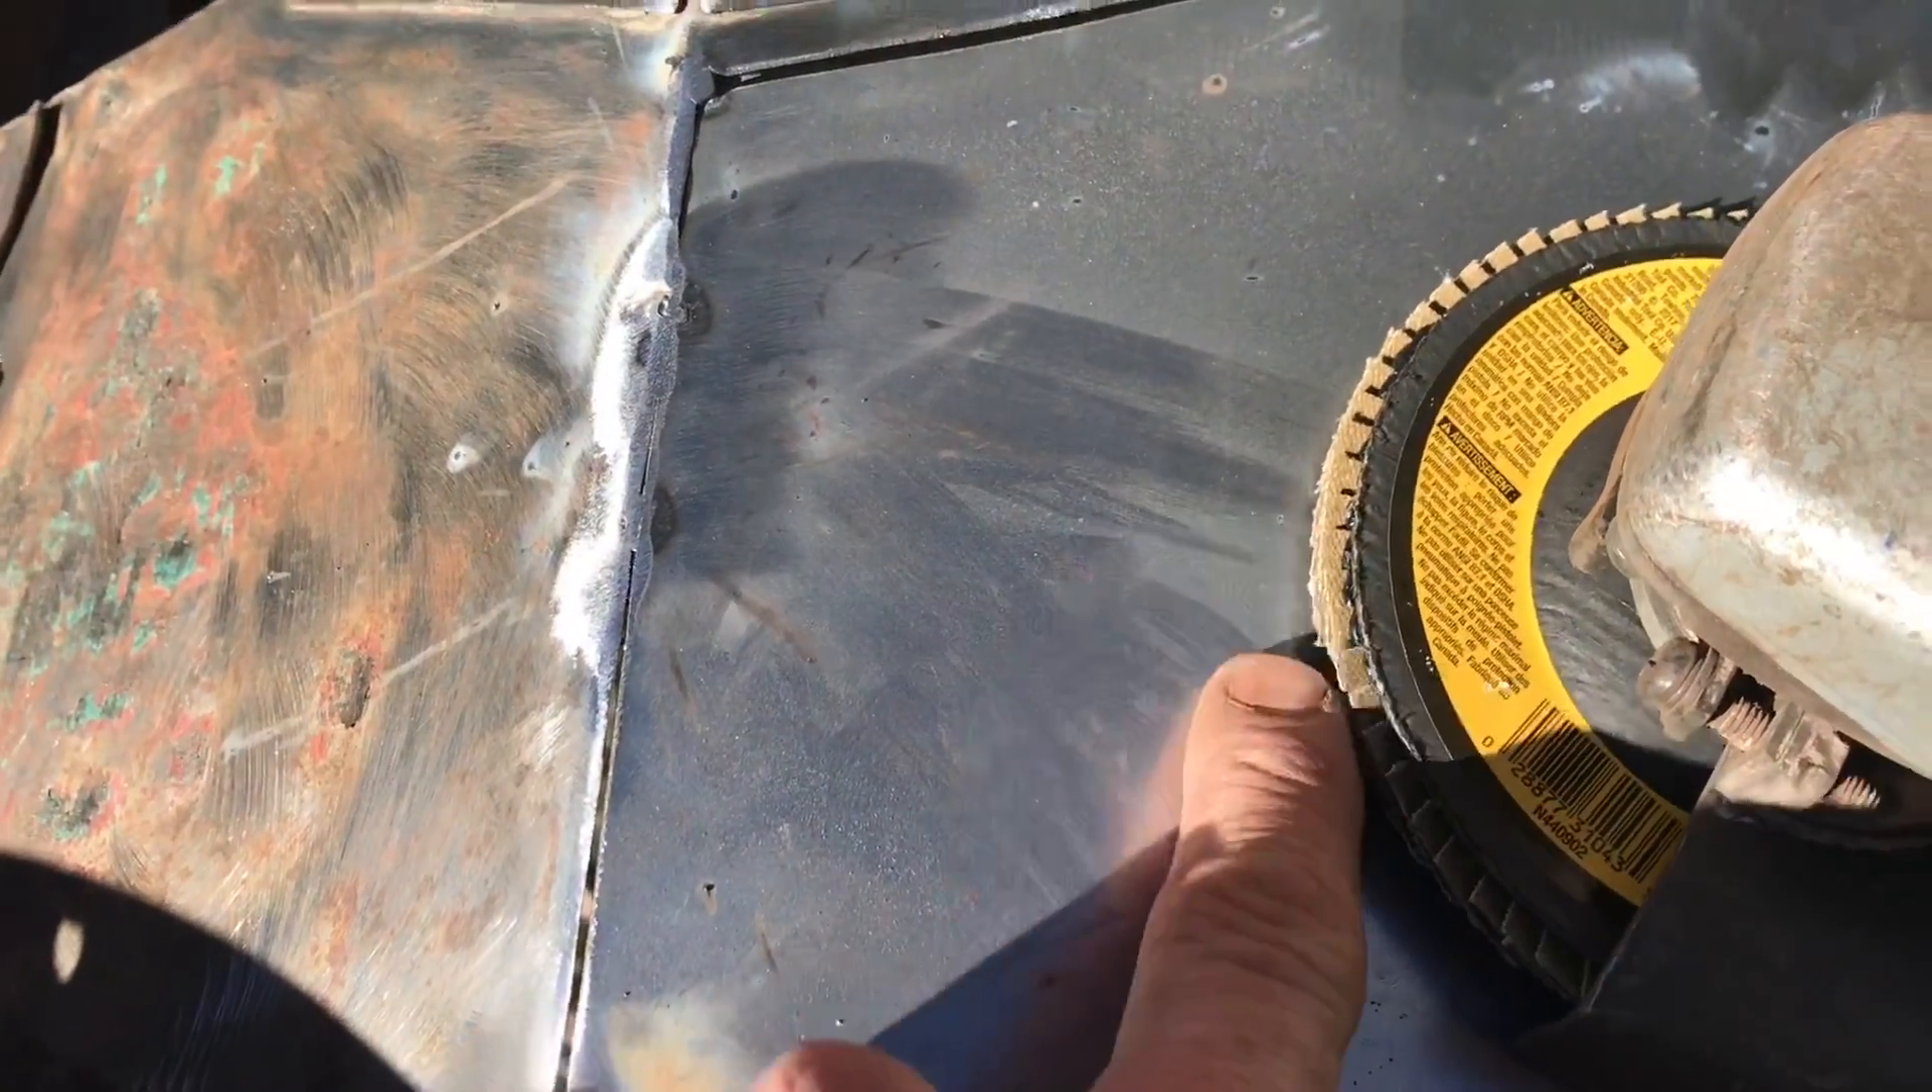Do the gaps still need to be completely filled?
Yes.